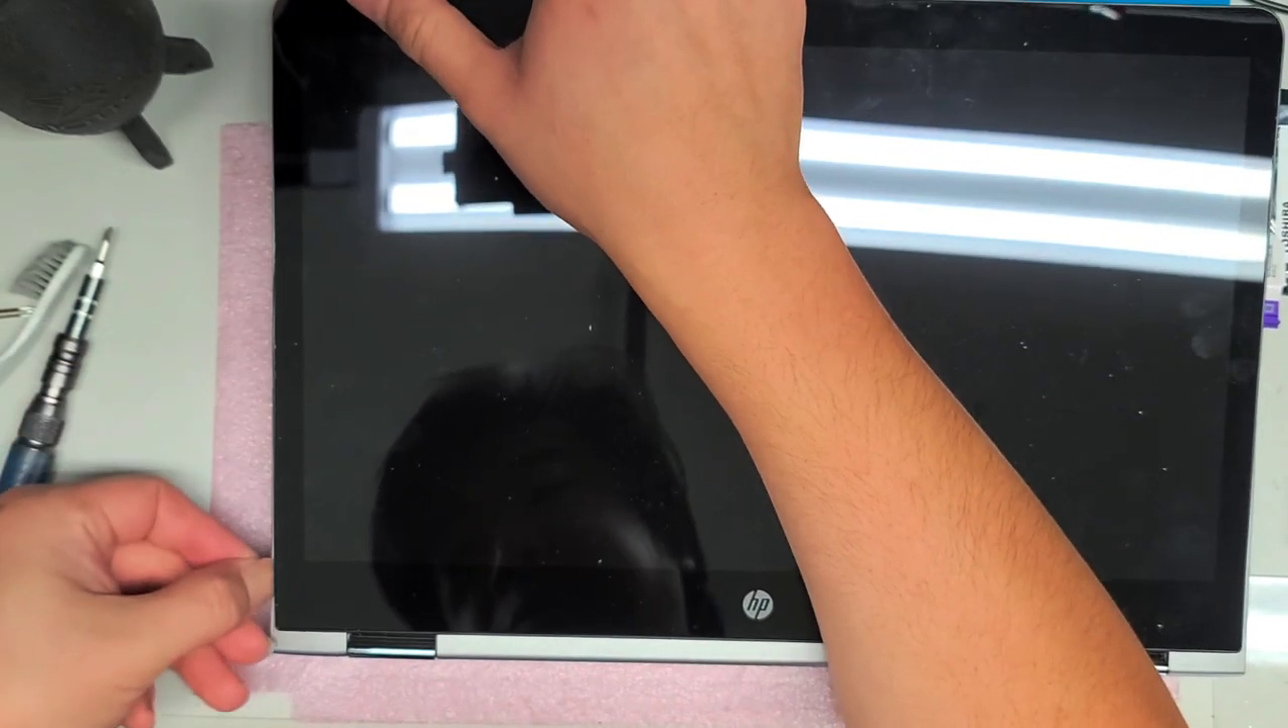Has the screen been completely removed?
No.